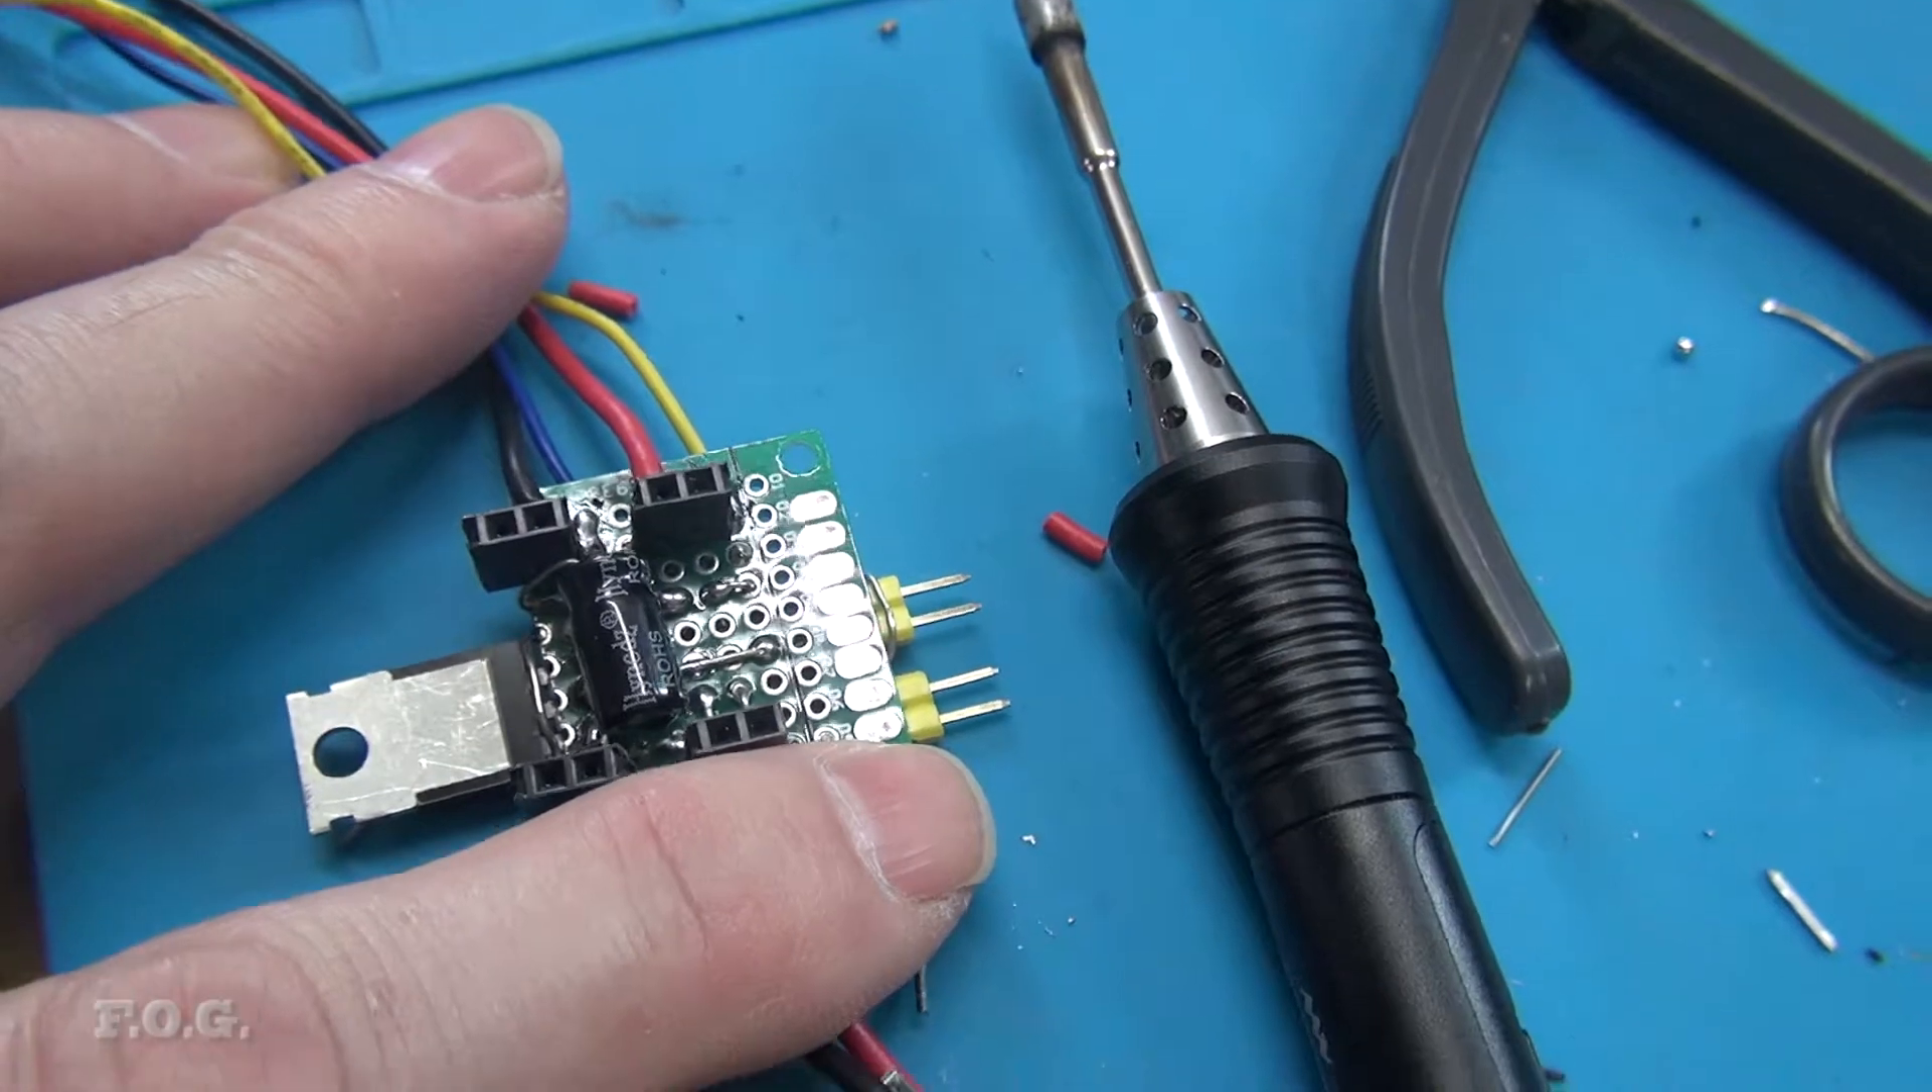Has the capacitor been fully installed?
Yes.